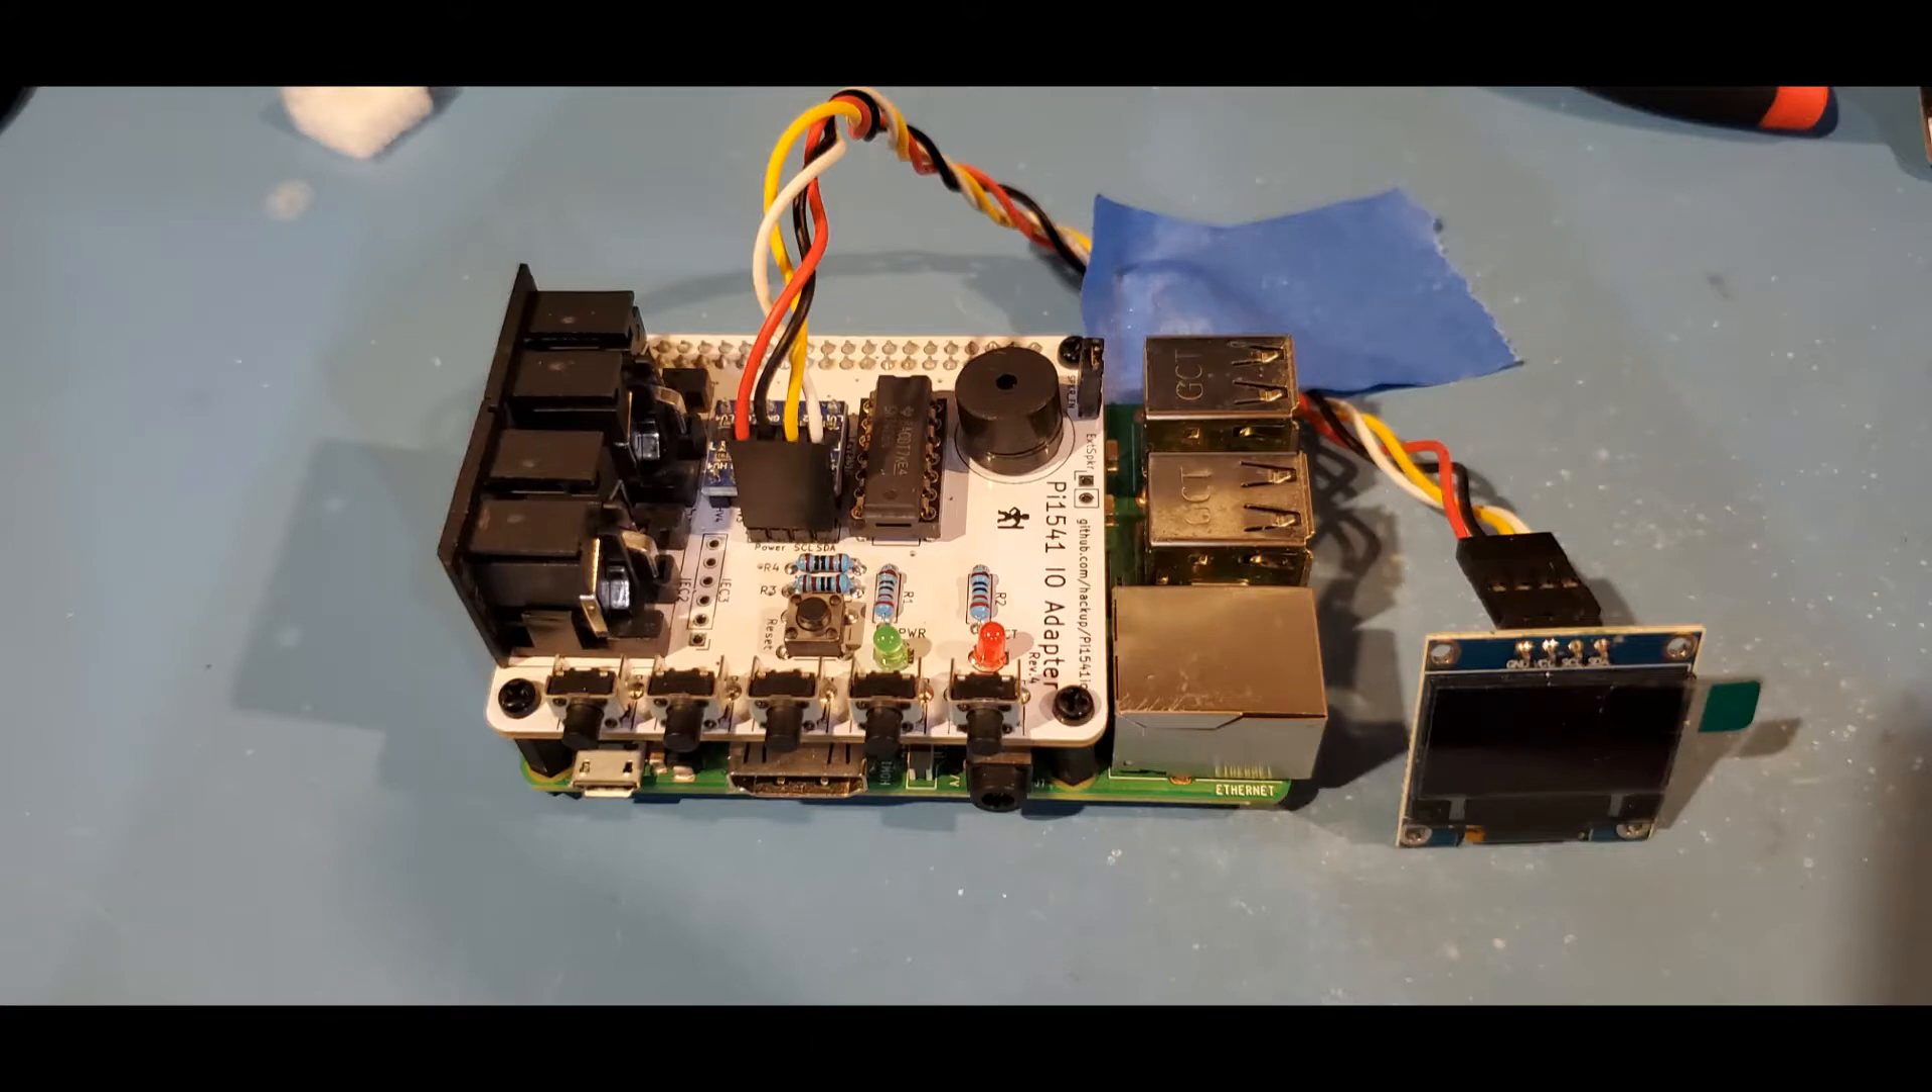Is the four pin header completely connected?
Yes.